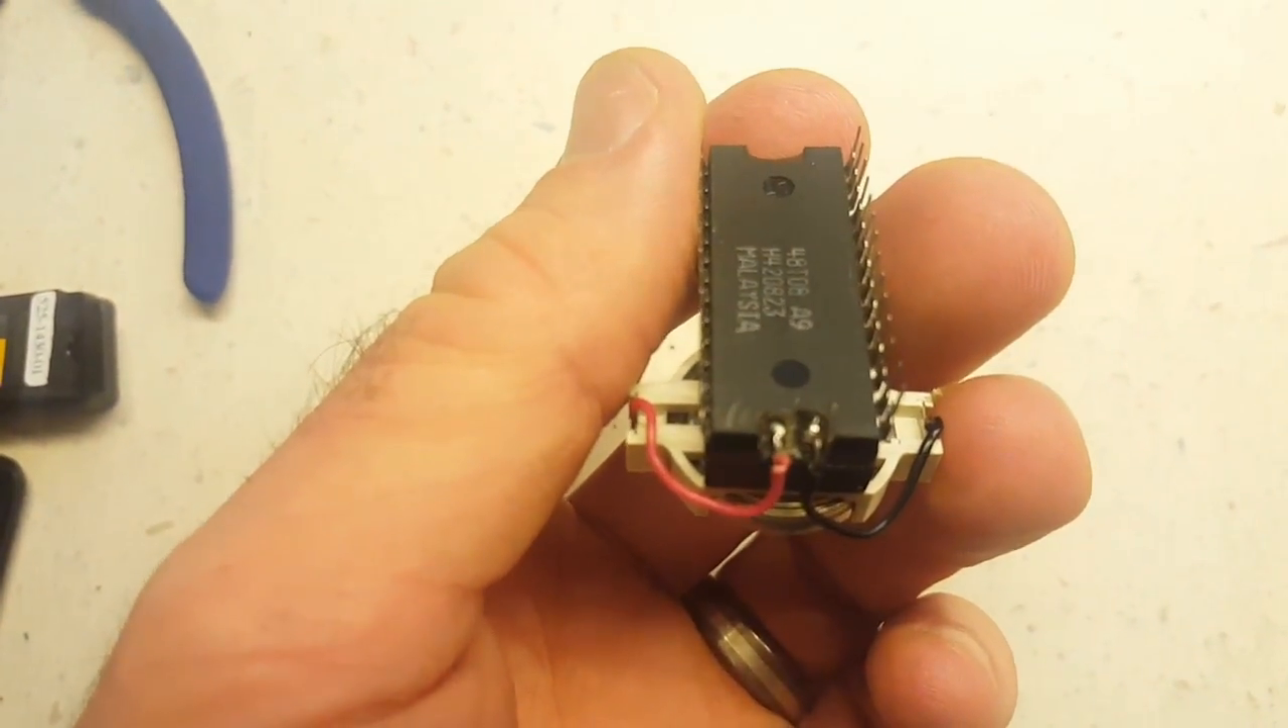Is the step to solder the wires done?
Yes.